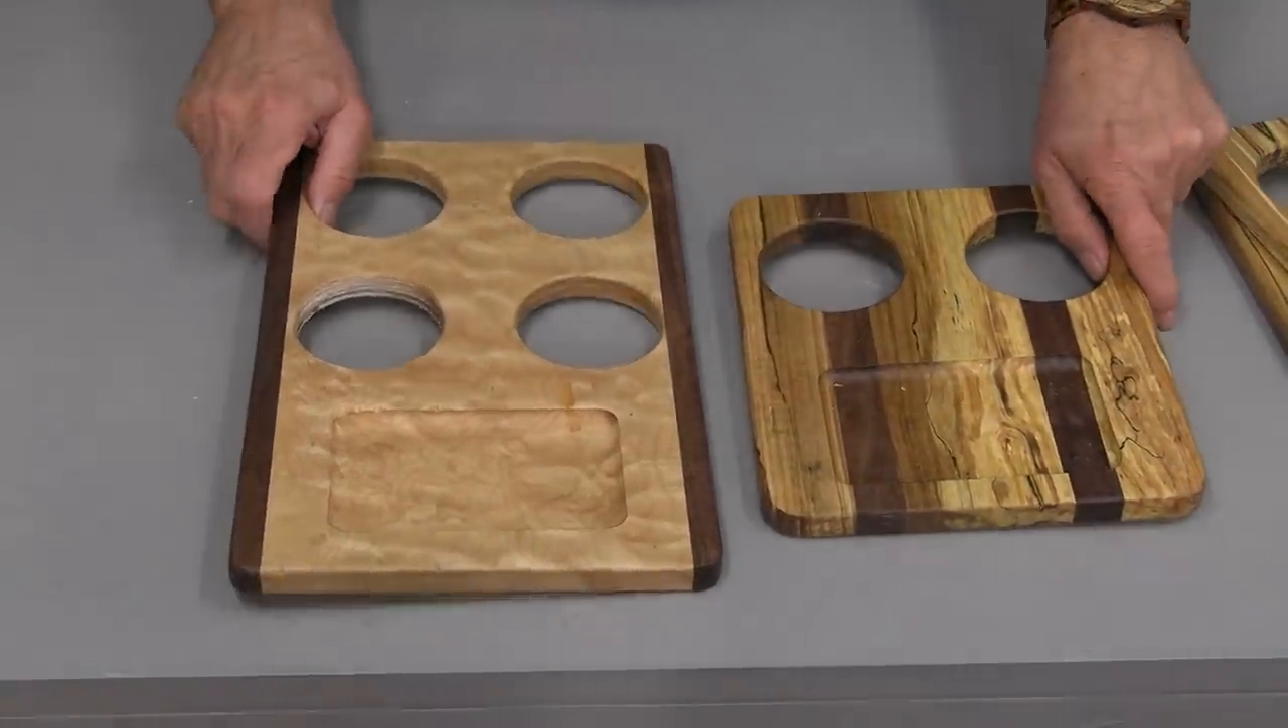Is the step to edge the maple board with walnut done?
Yes.